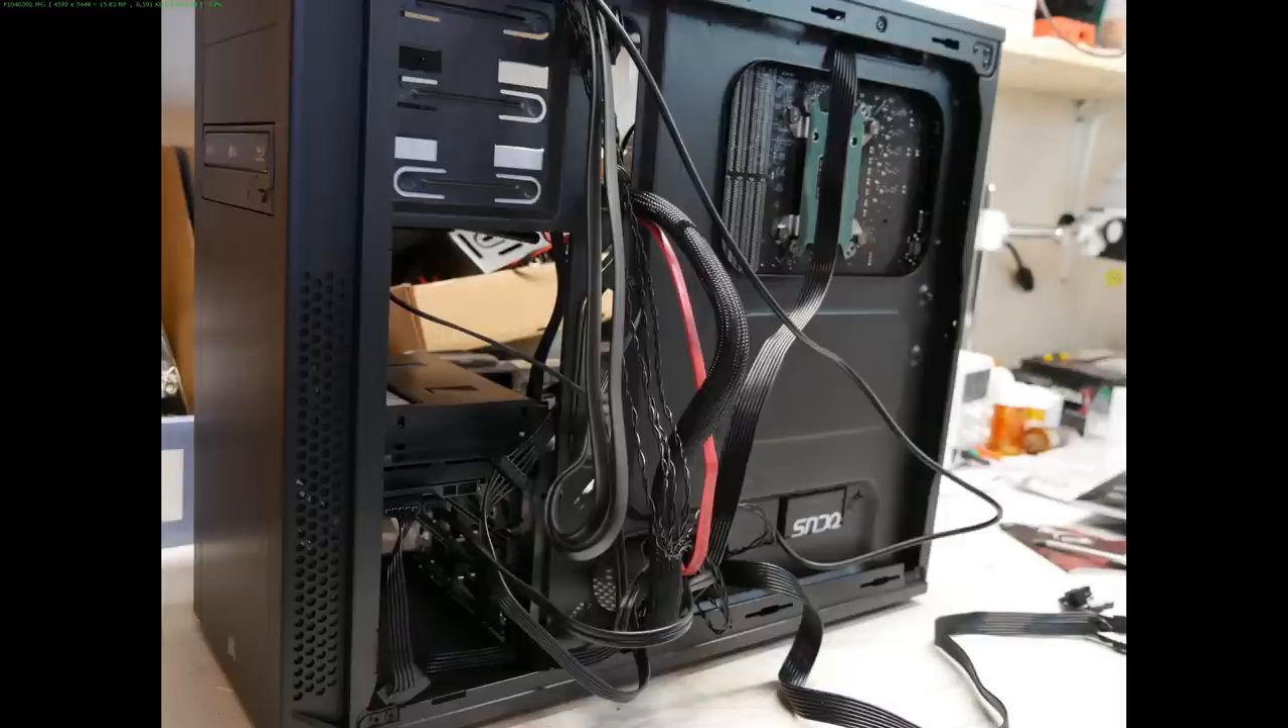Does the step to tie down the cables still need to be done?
Yes.